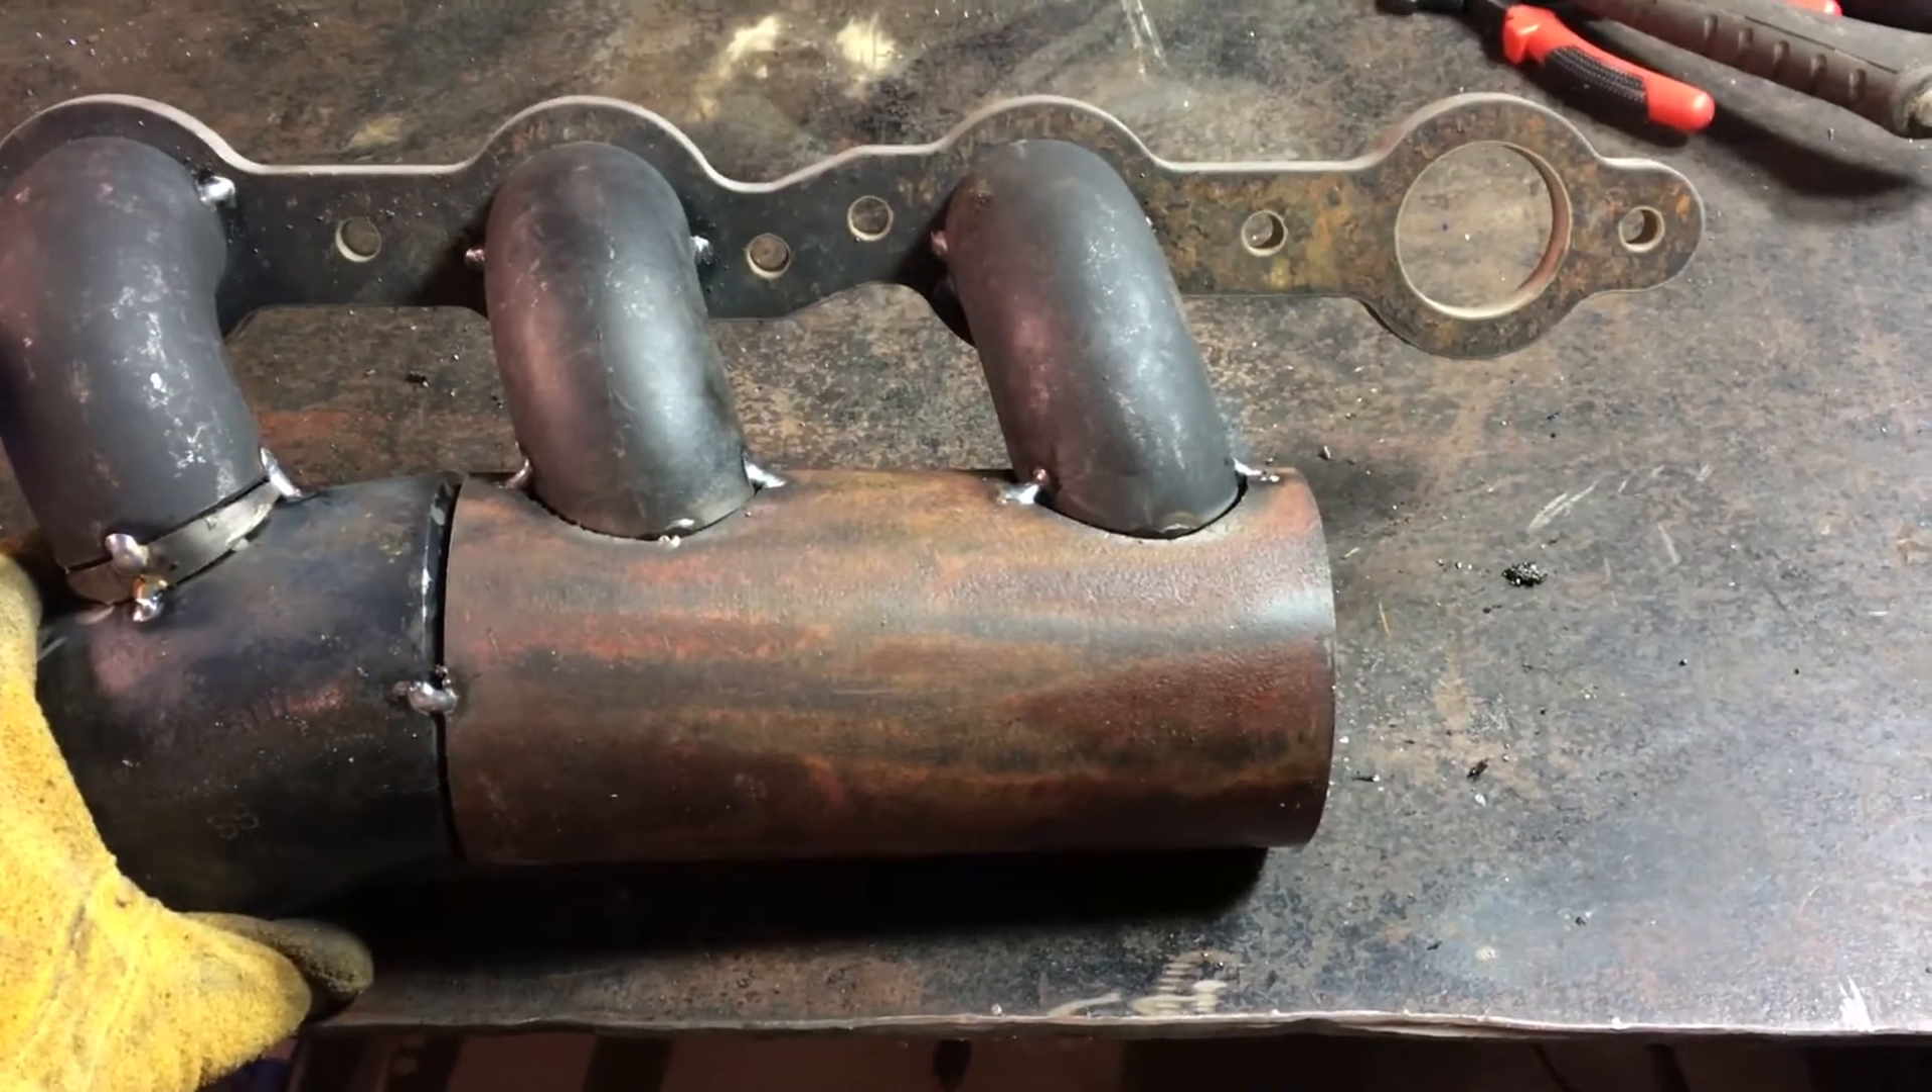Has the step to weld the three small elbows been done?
No.